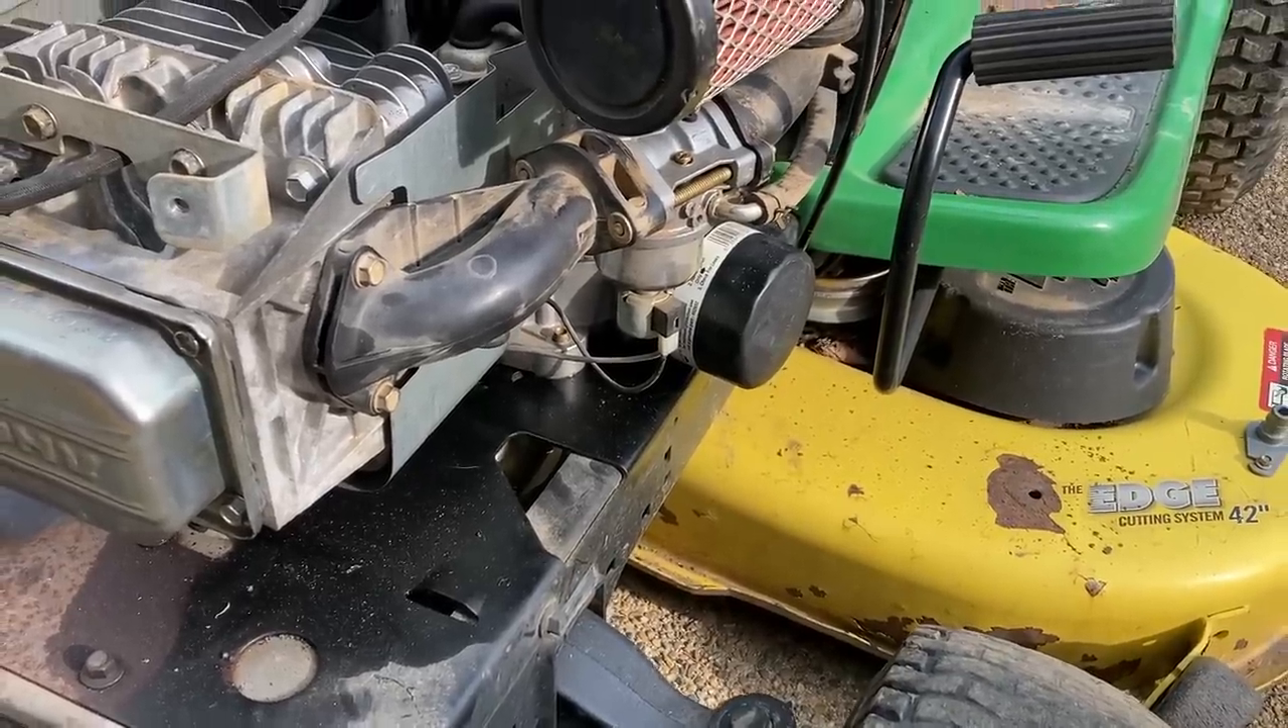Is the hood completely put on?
No.